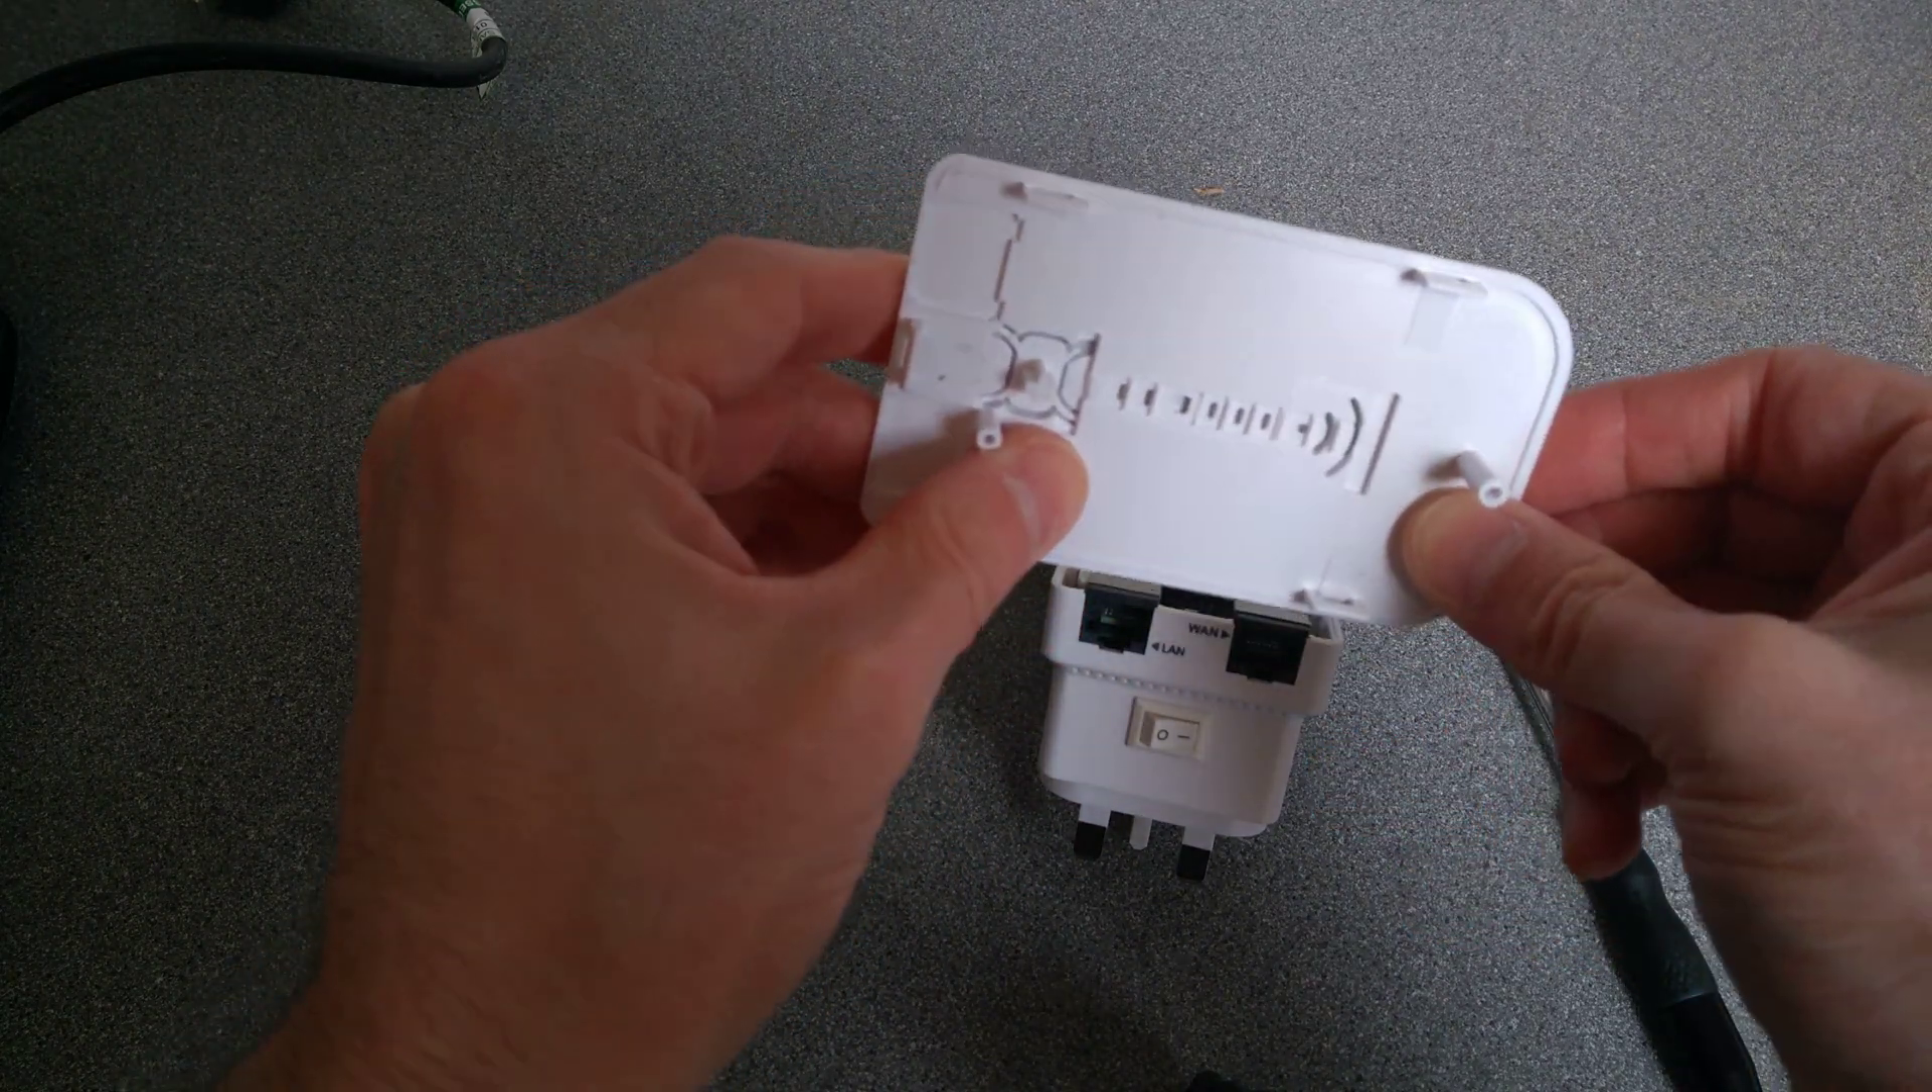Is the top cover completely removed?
Yes.